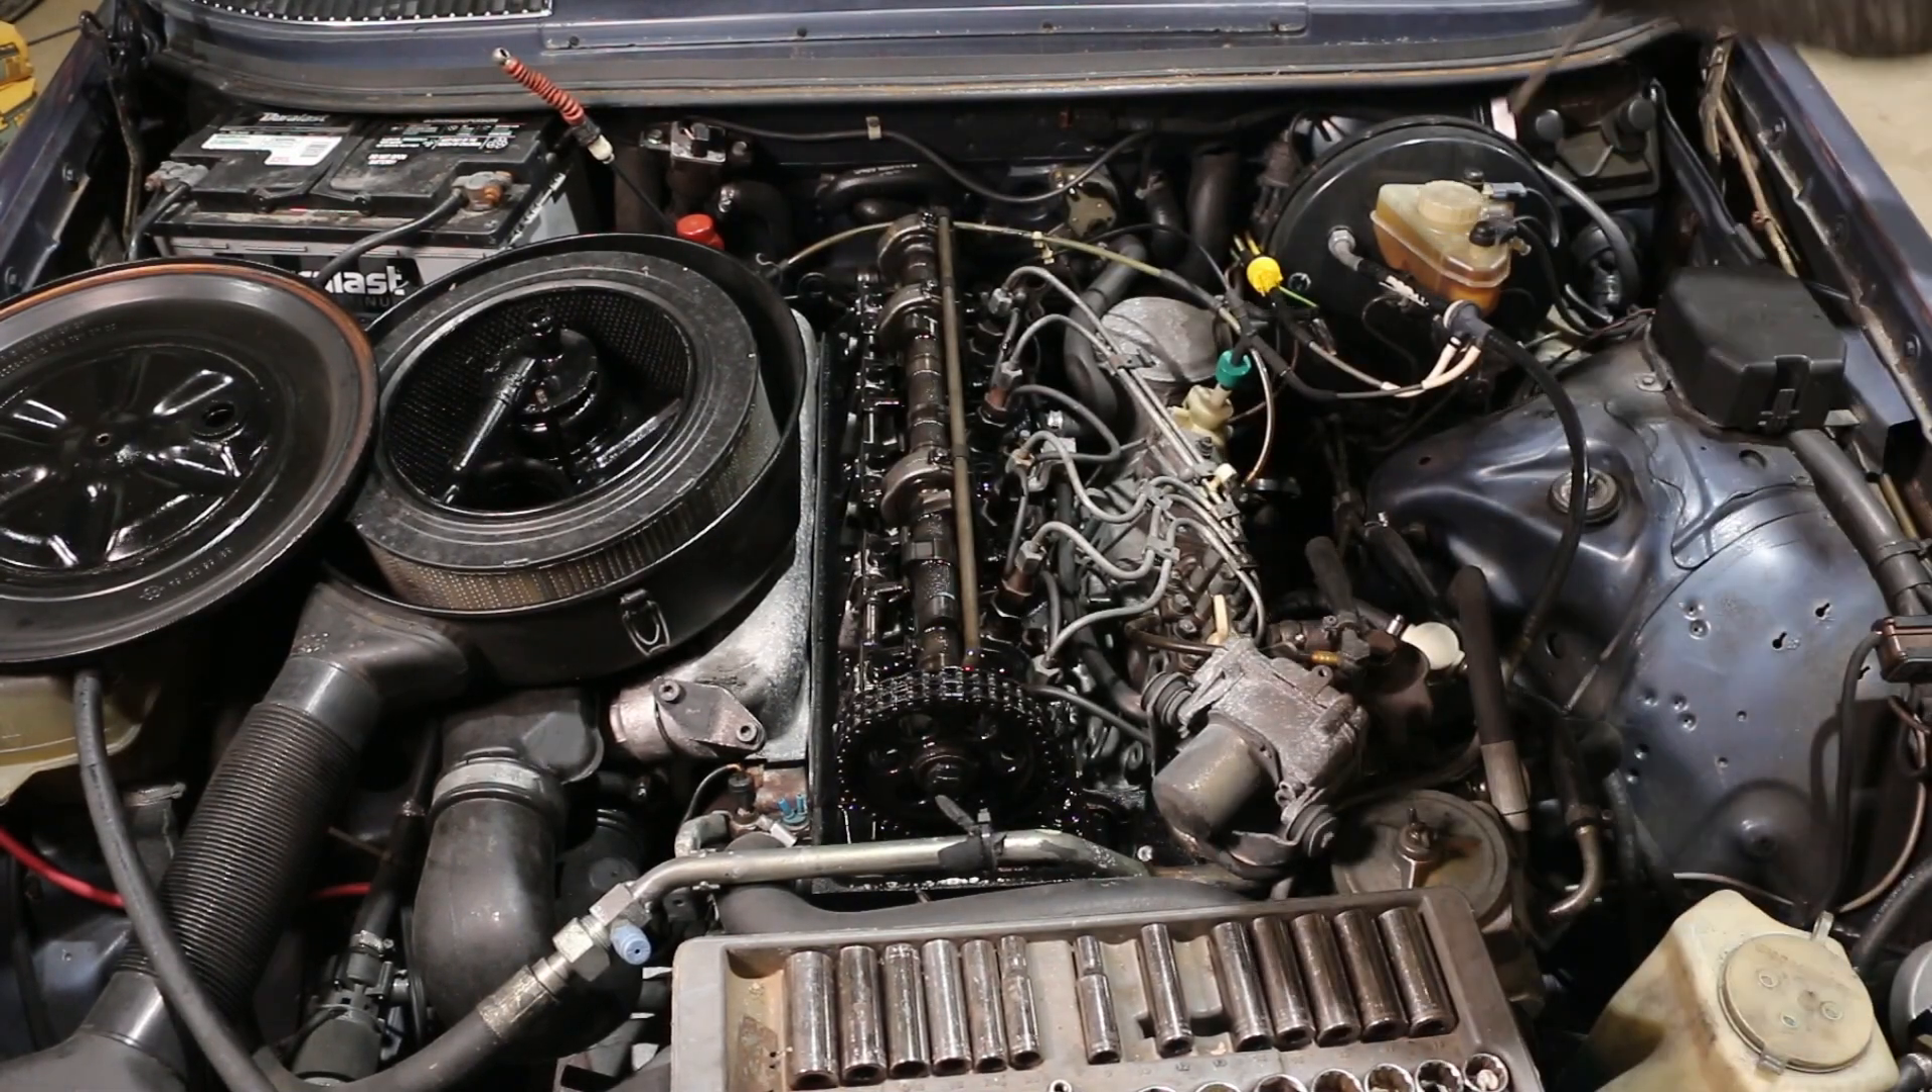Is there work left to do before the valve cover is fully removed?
No.